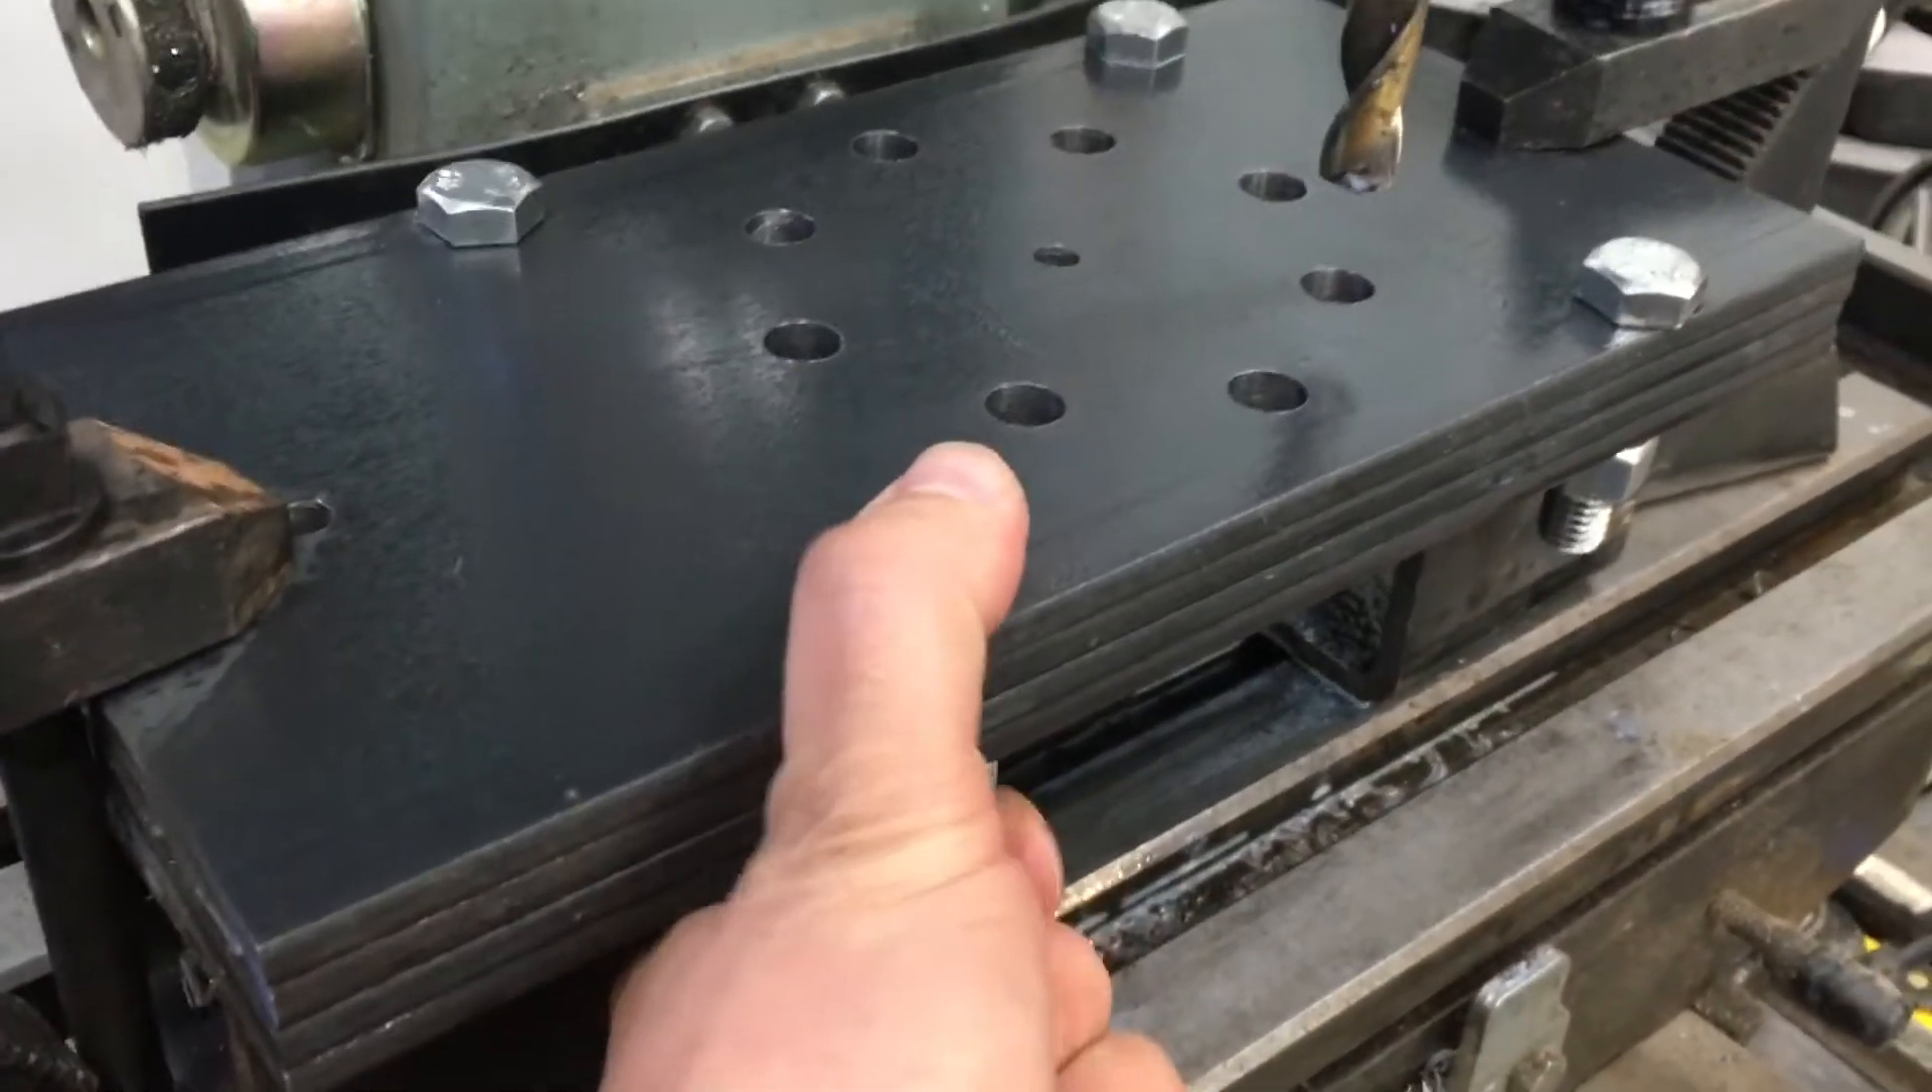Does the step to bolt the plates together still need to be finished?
No.